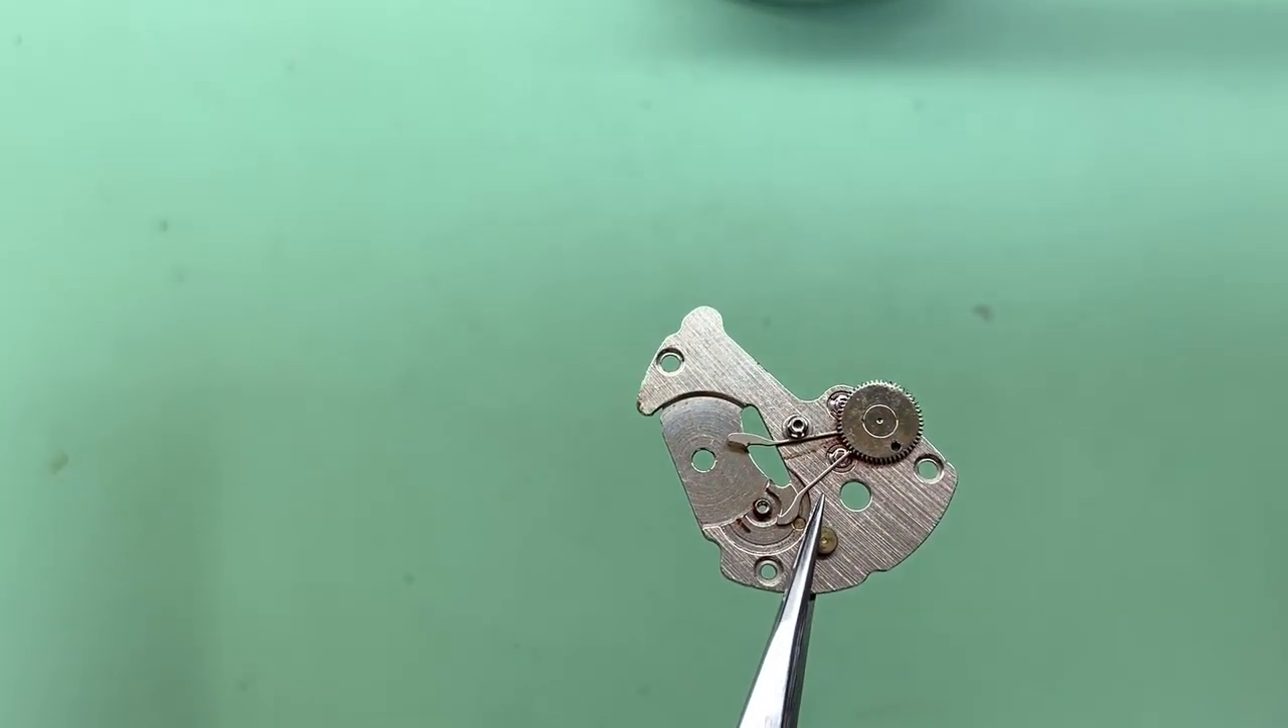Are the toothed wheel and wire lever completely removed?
No.